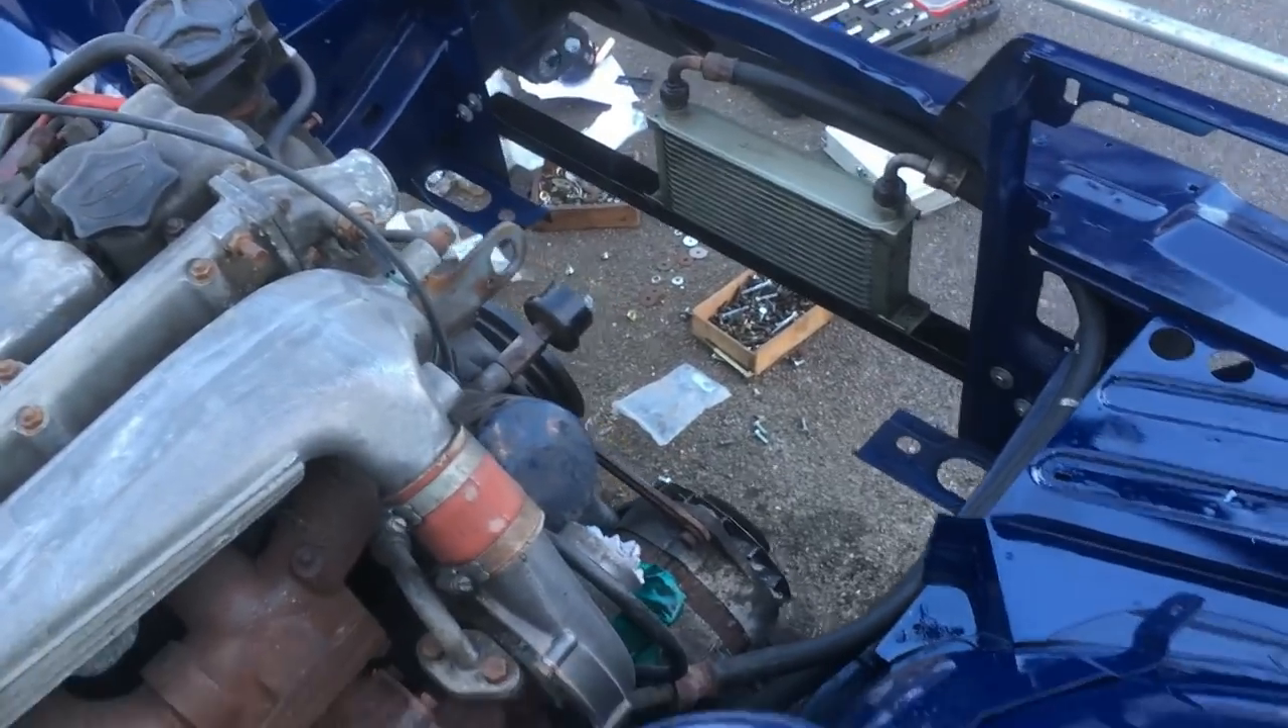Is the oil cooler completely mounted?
Yes.